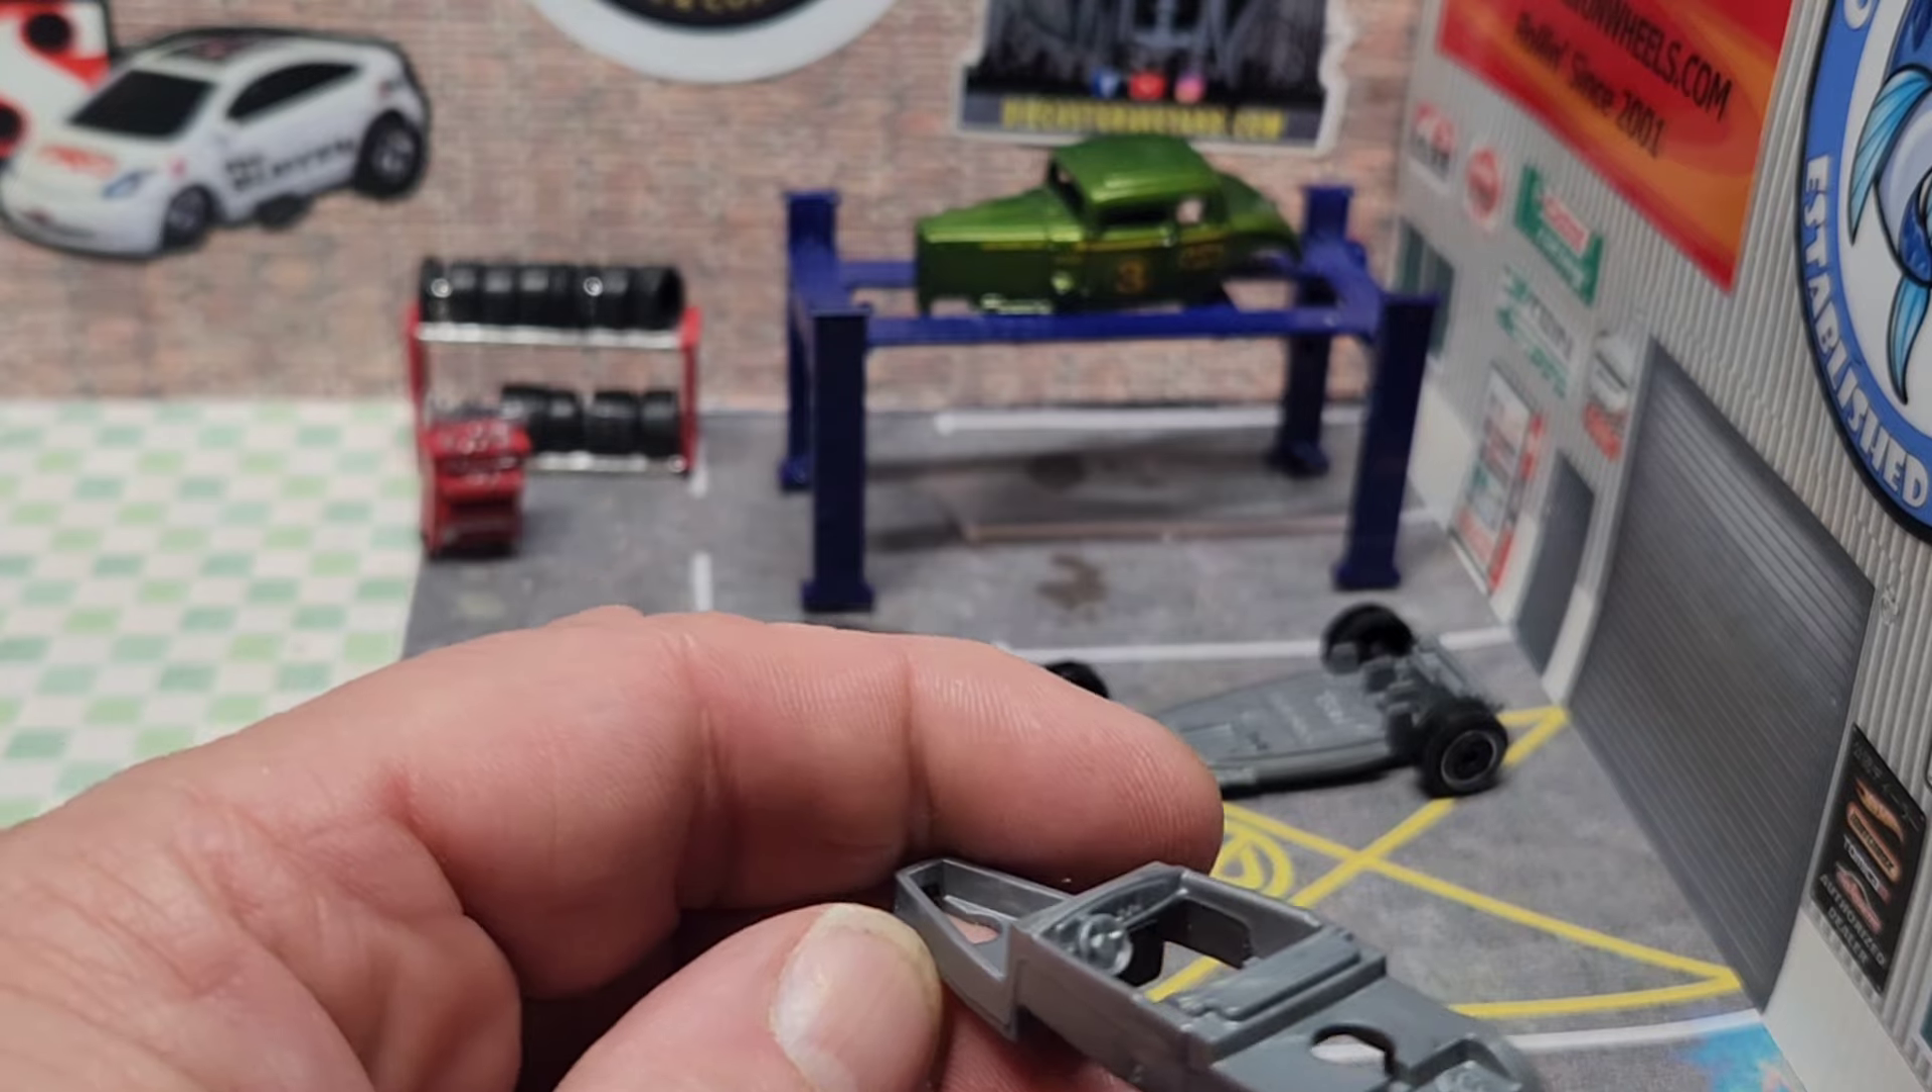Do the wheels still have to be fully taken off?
Yes.